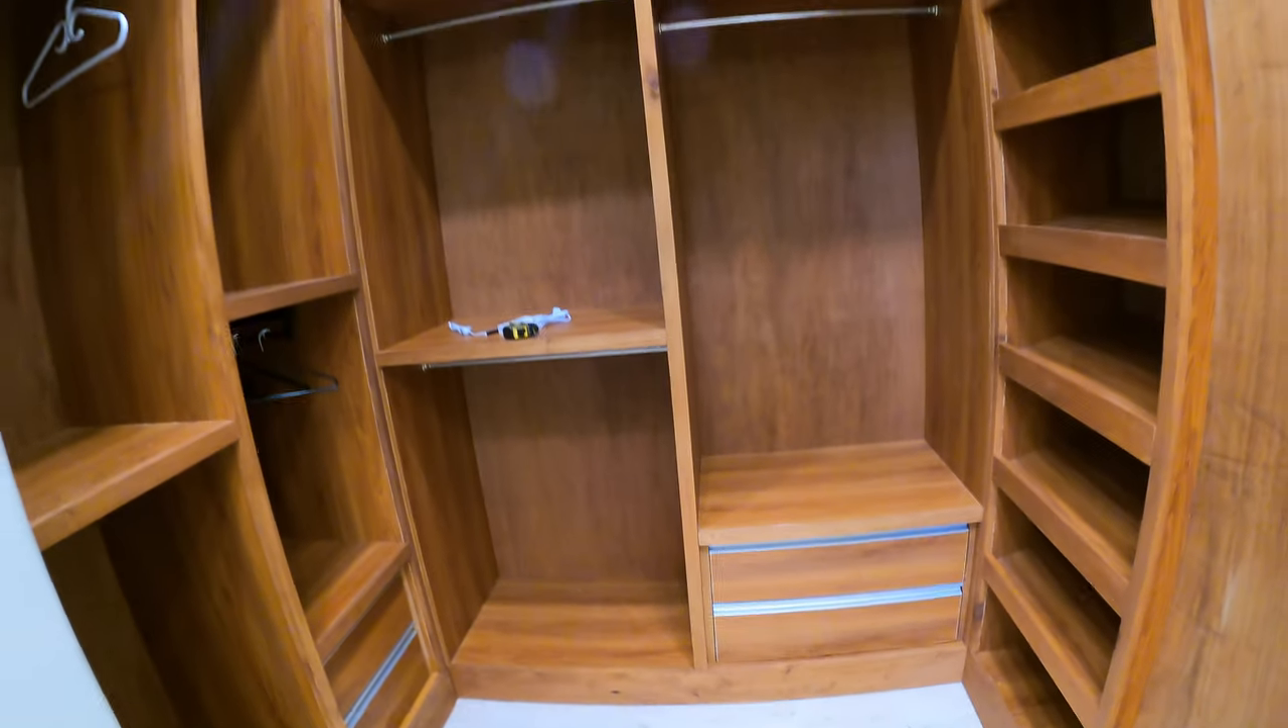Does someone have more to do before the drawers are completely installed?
No.